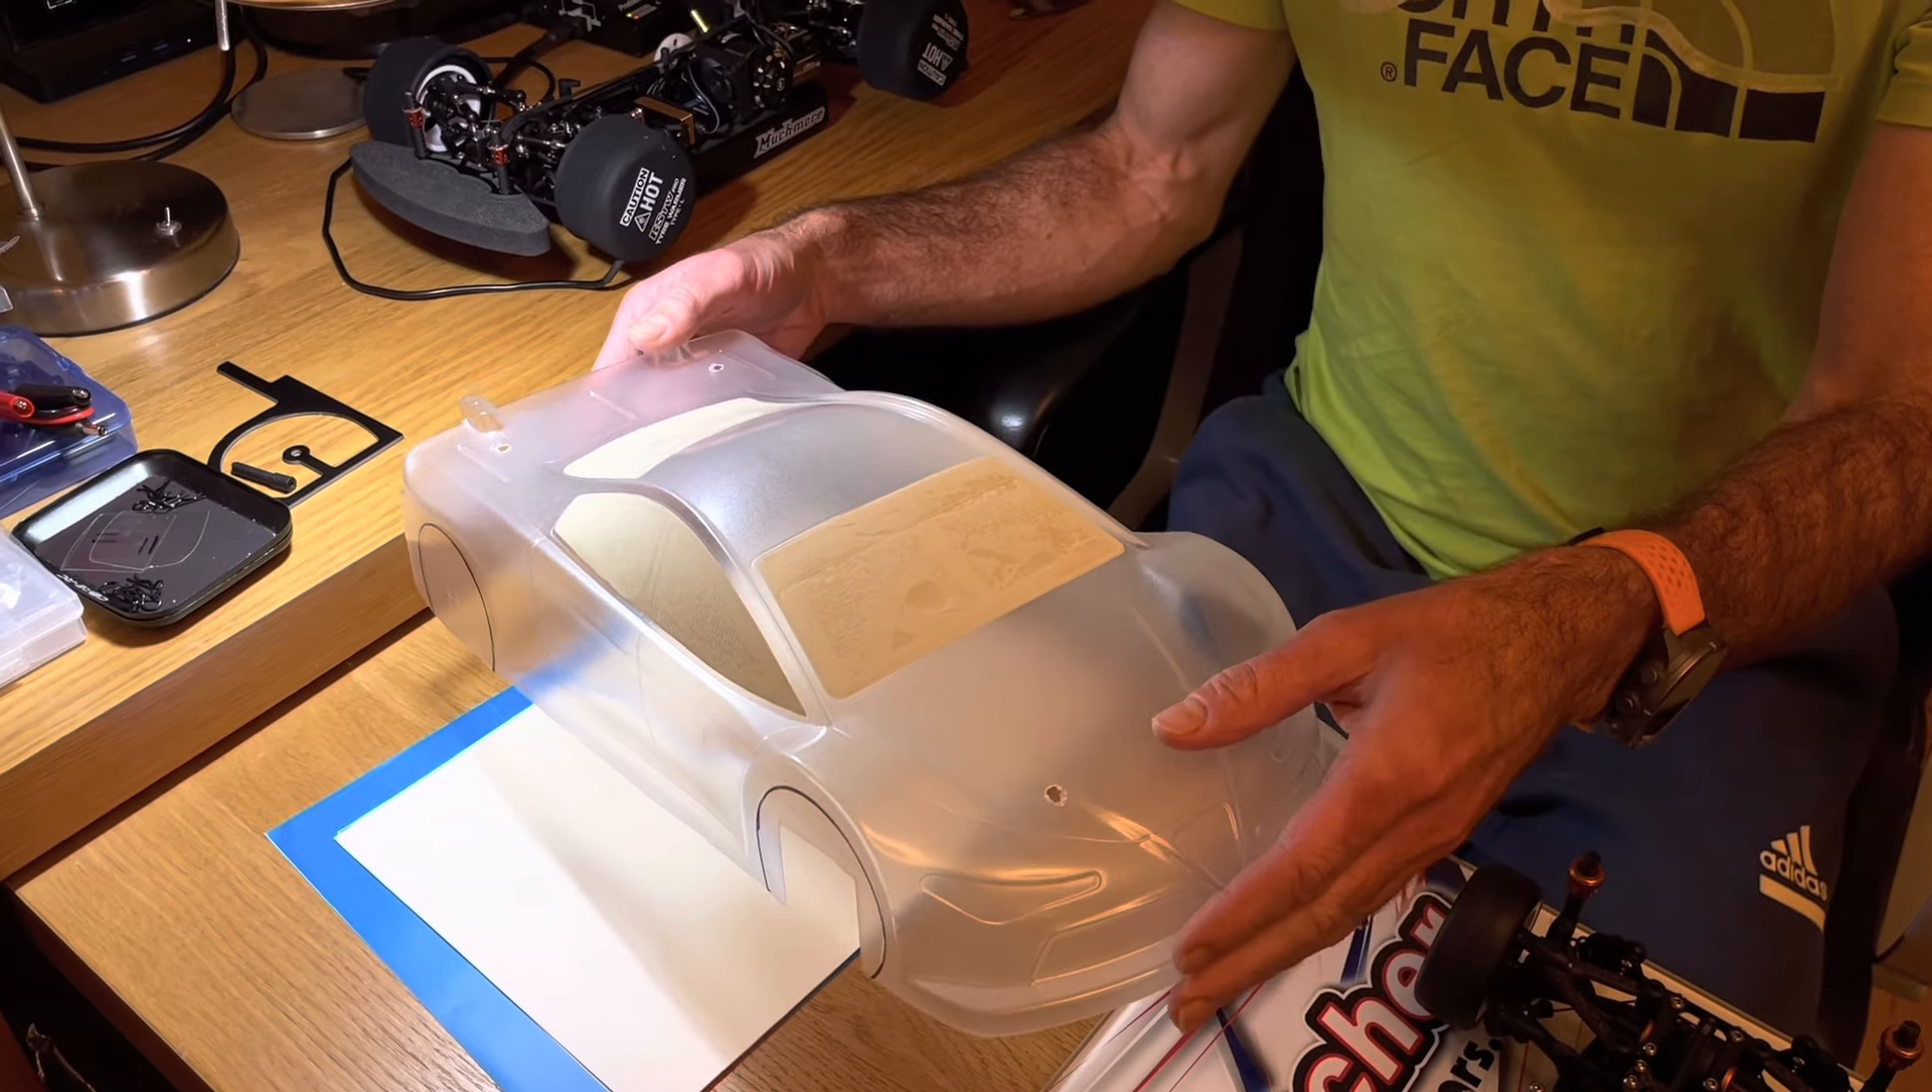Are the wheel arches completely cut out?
No.